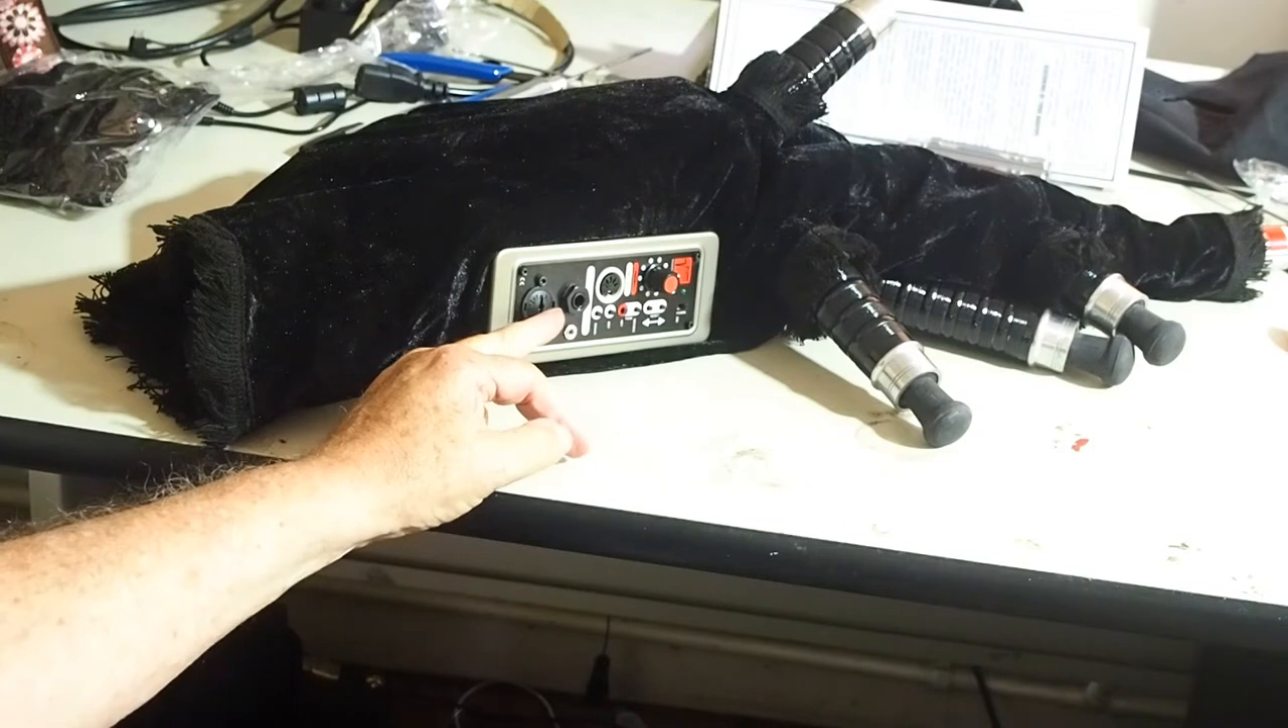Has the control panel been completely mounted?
Yes.